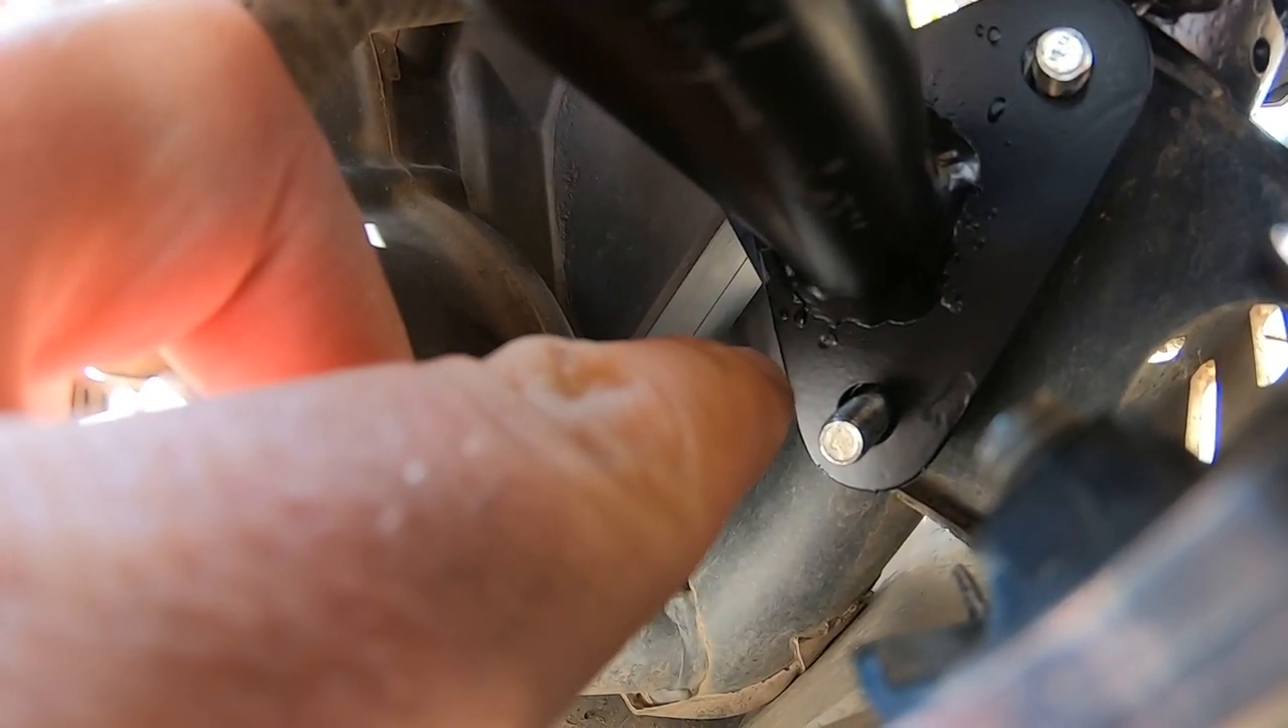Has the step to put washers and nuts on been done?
No.